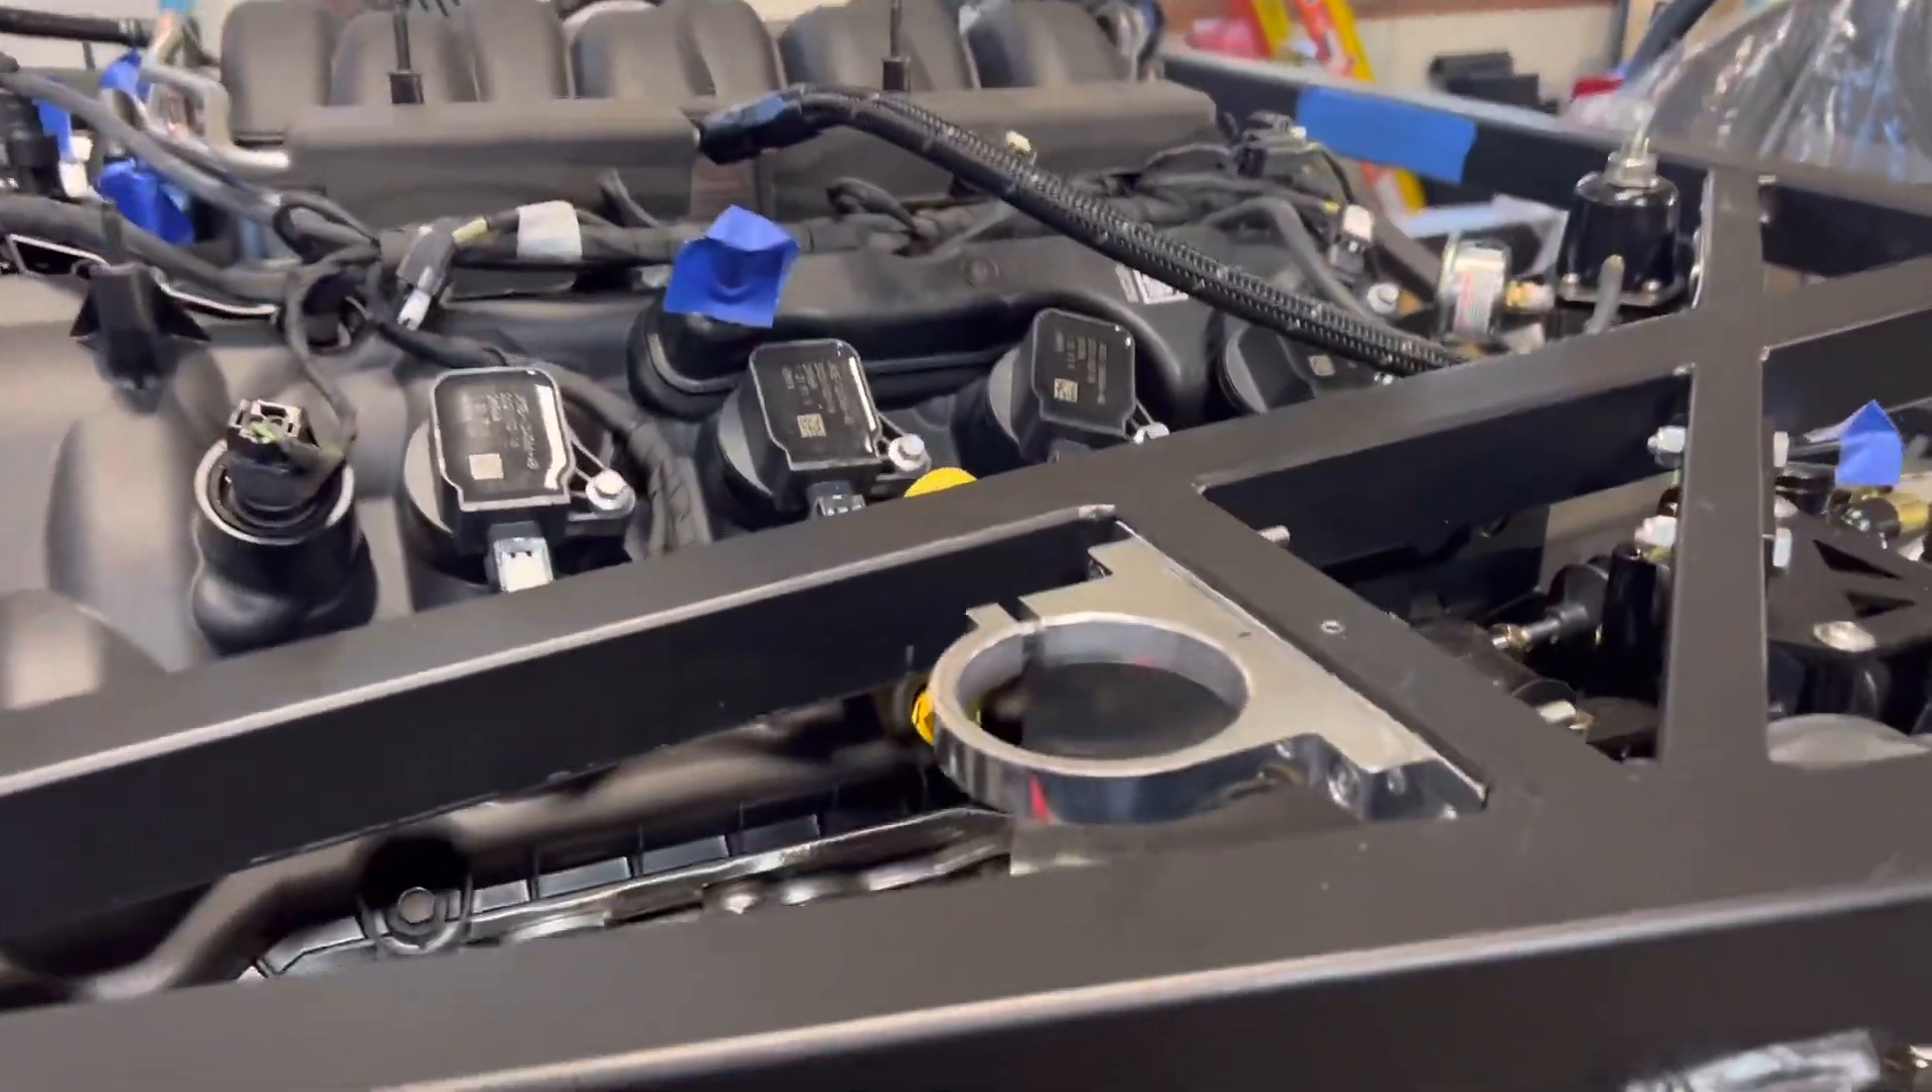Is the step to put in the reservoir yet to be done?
Yes.